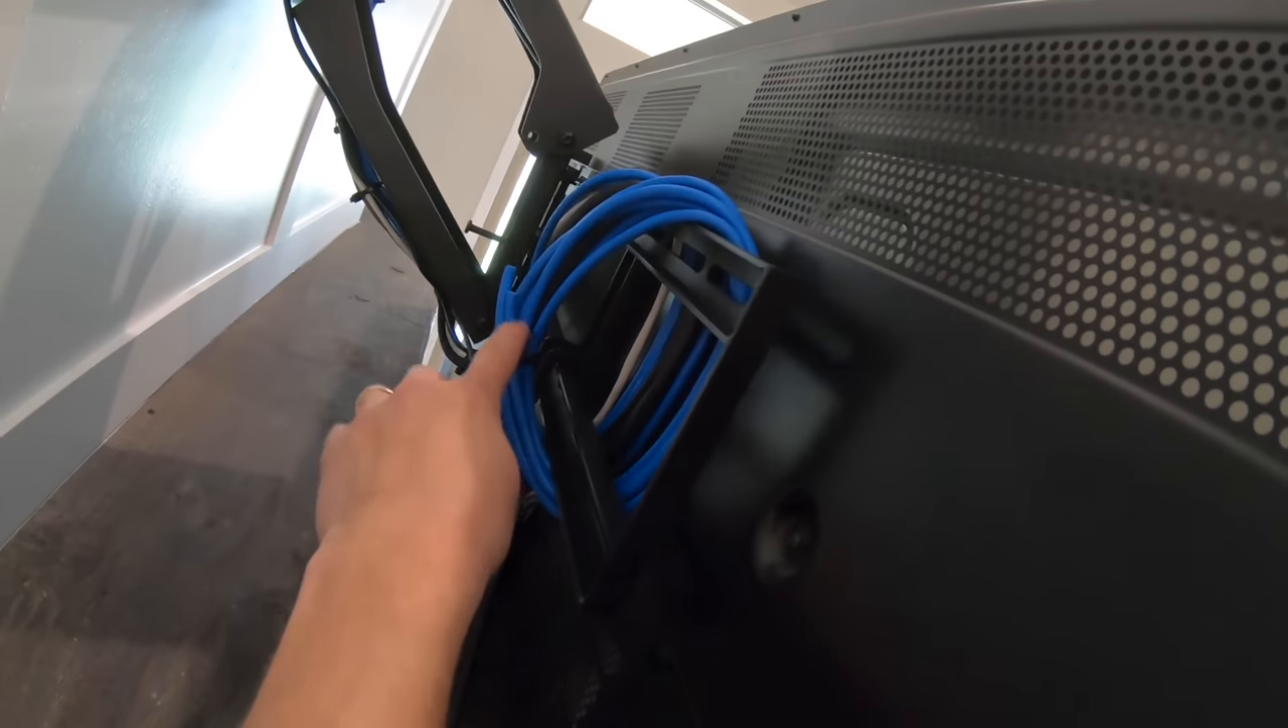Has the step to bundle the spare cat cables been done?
Yes.